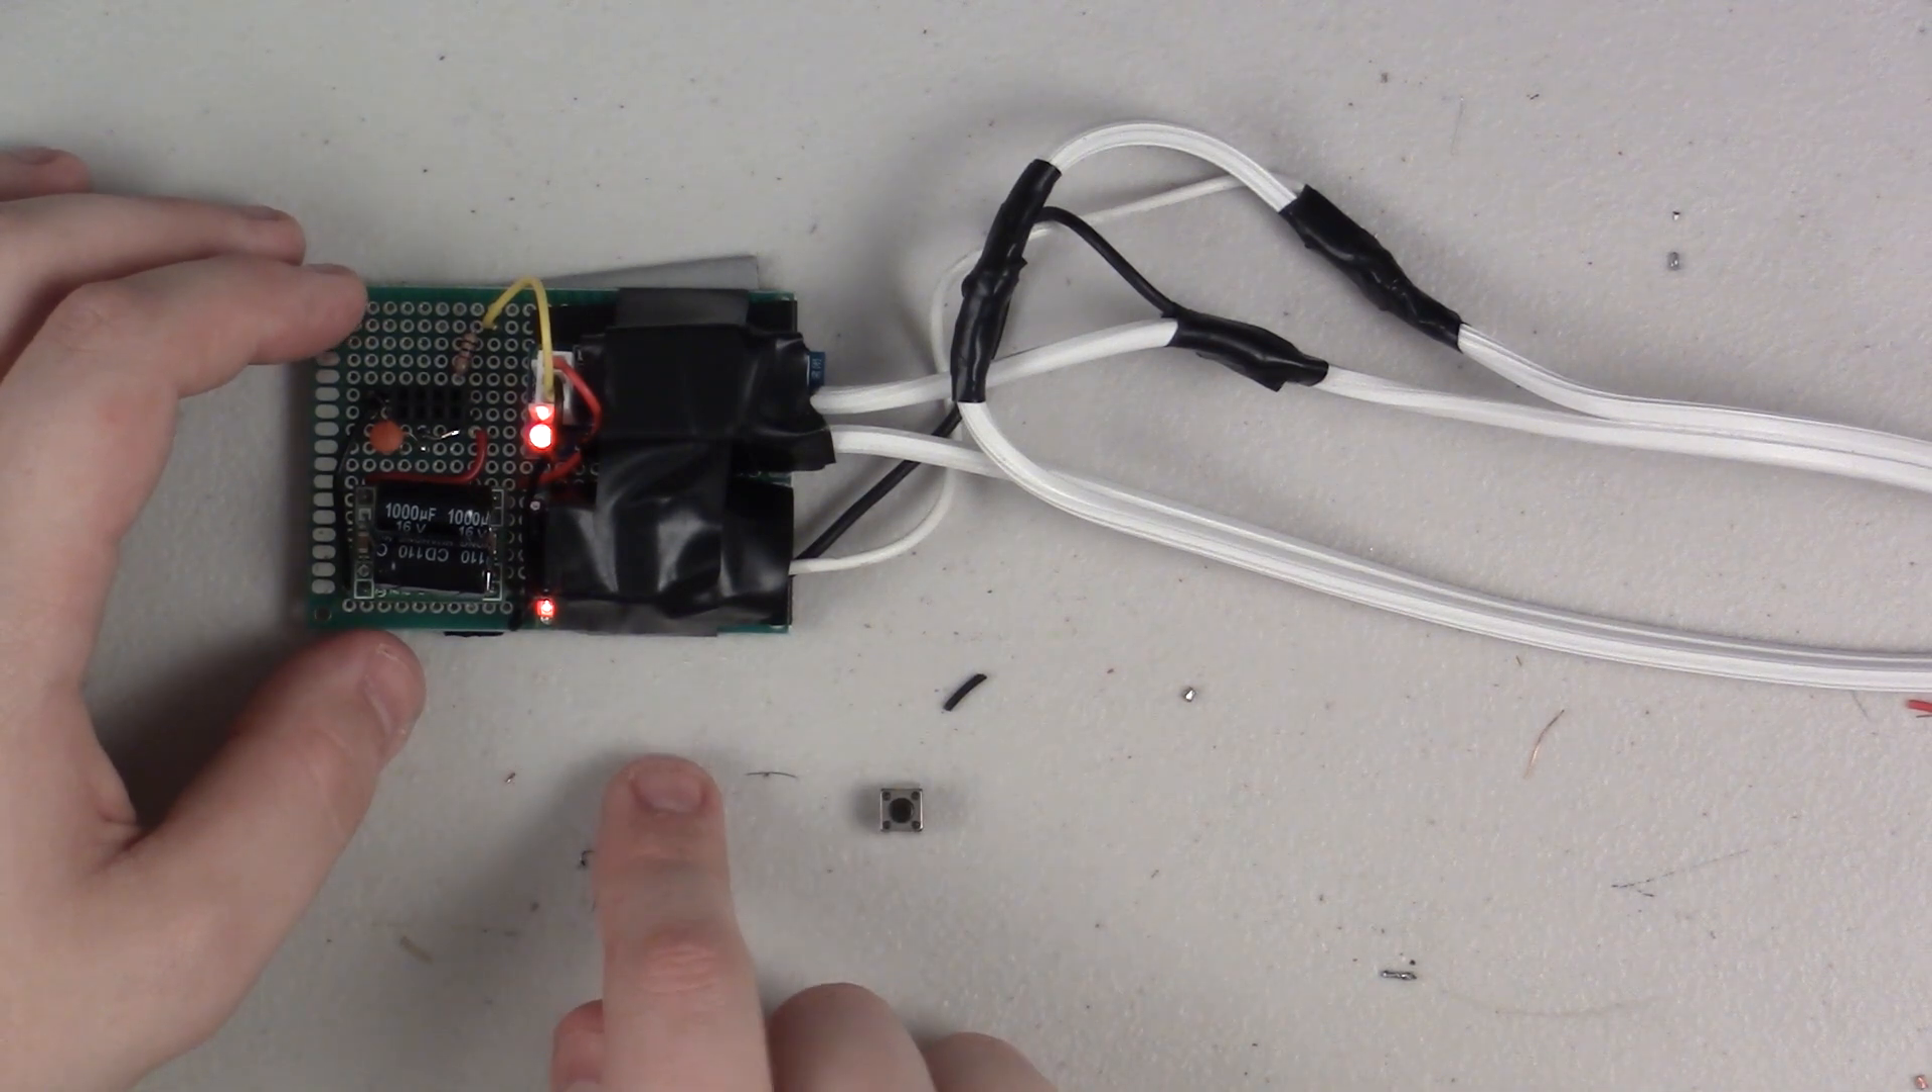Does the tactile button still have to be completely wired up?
Yes.